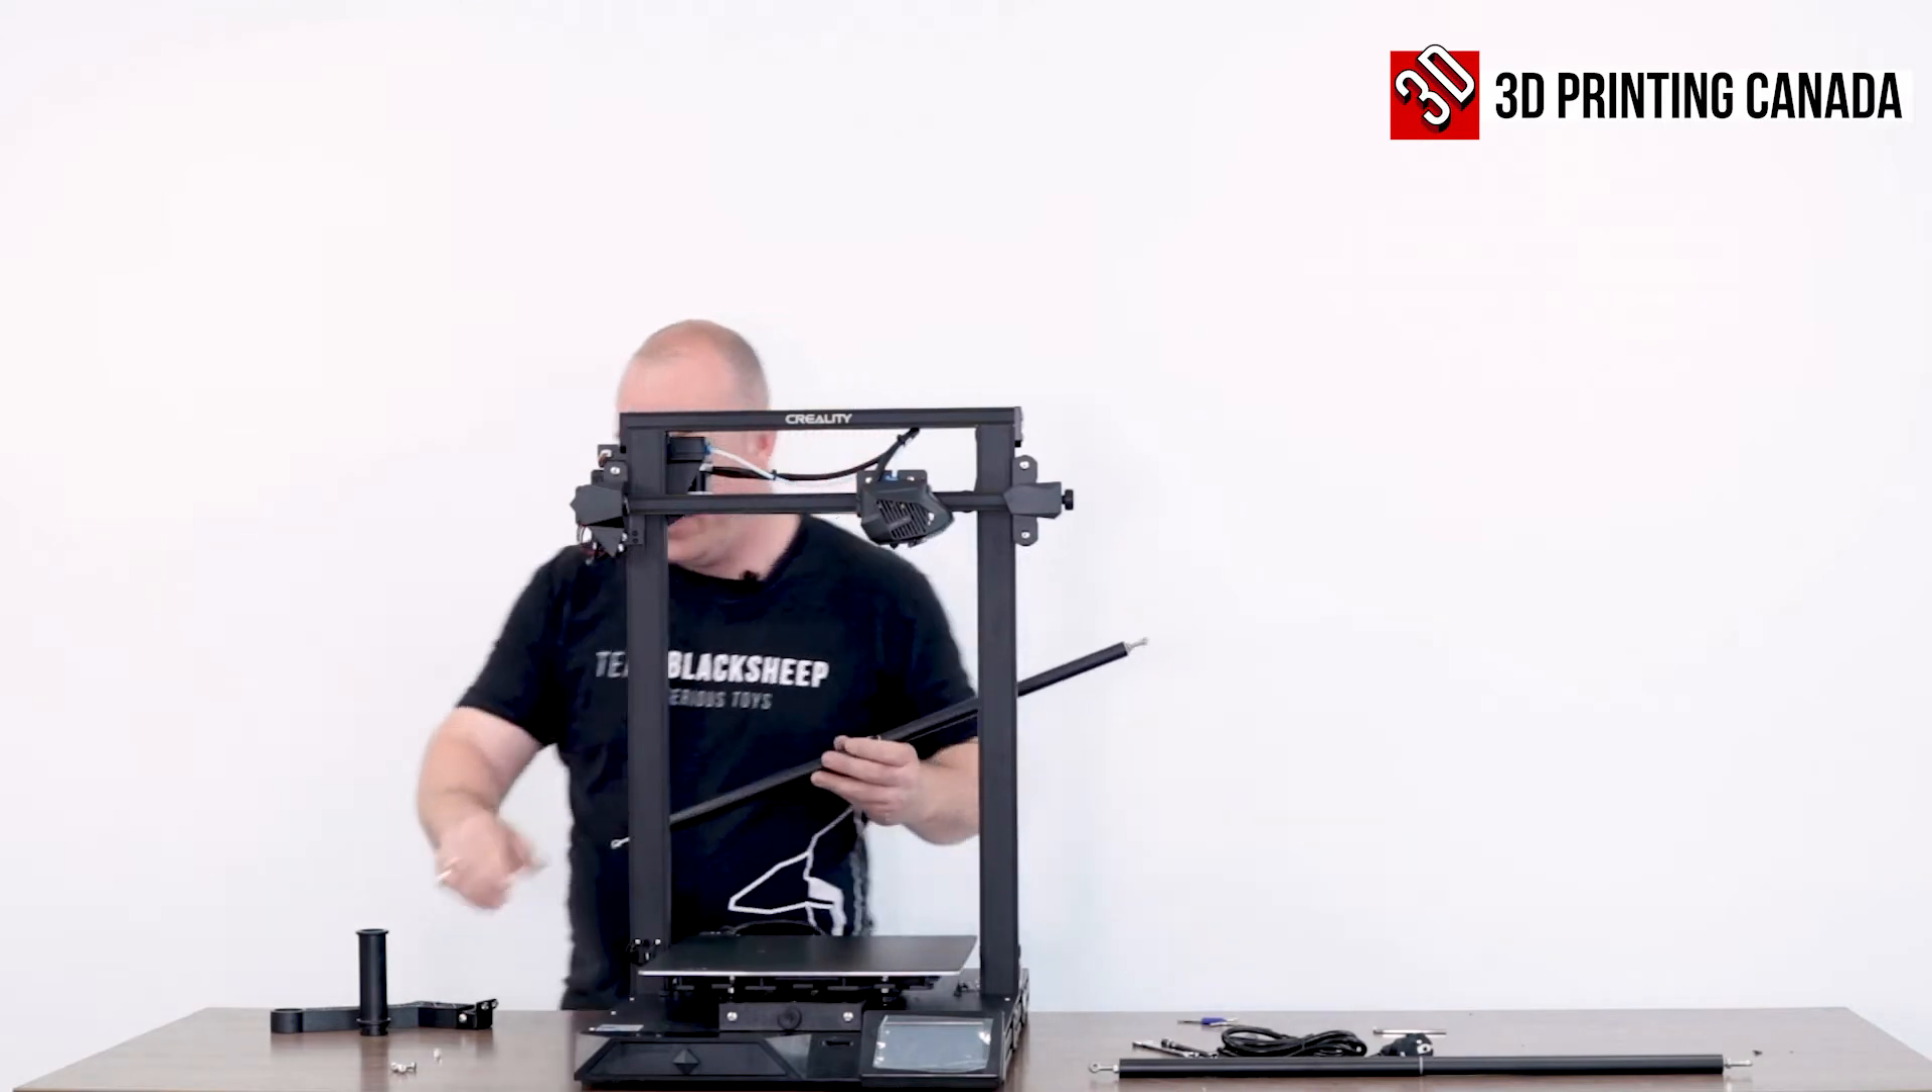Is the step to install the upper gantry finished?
Yes.